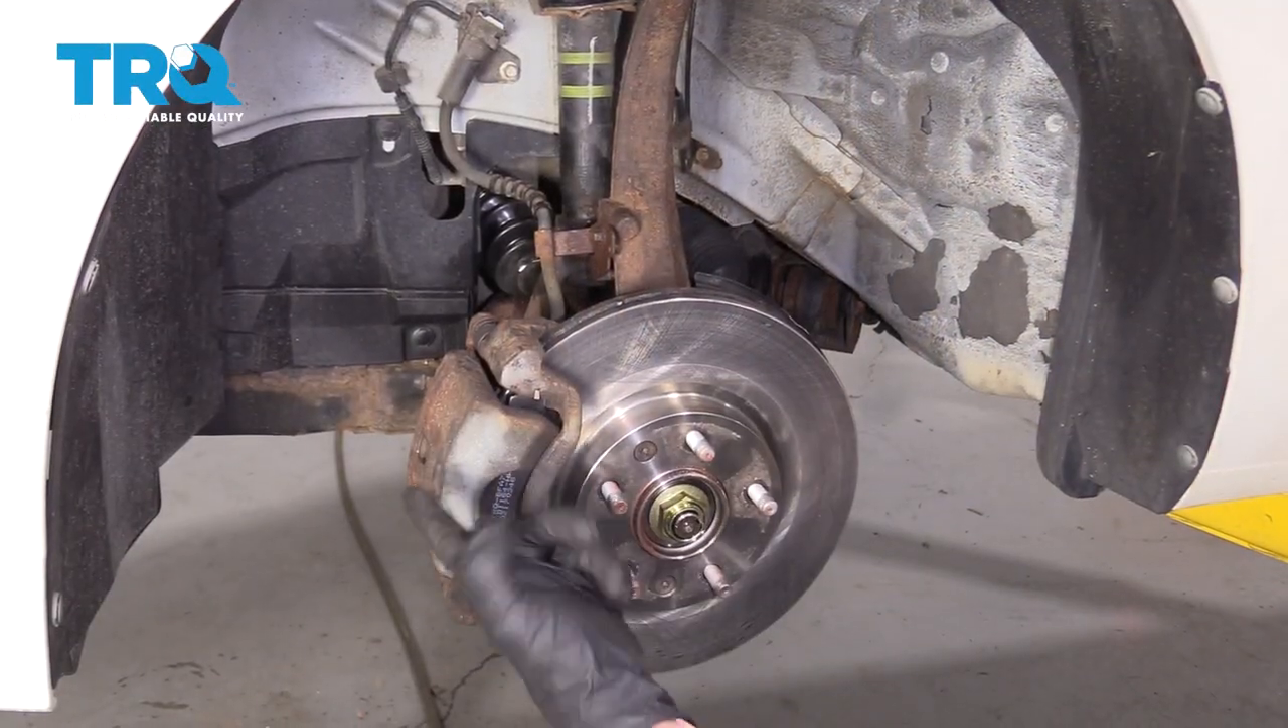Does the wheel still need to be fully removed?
No.